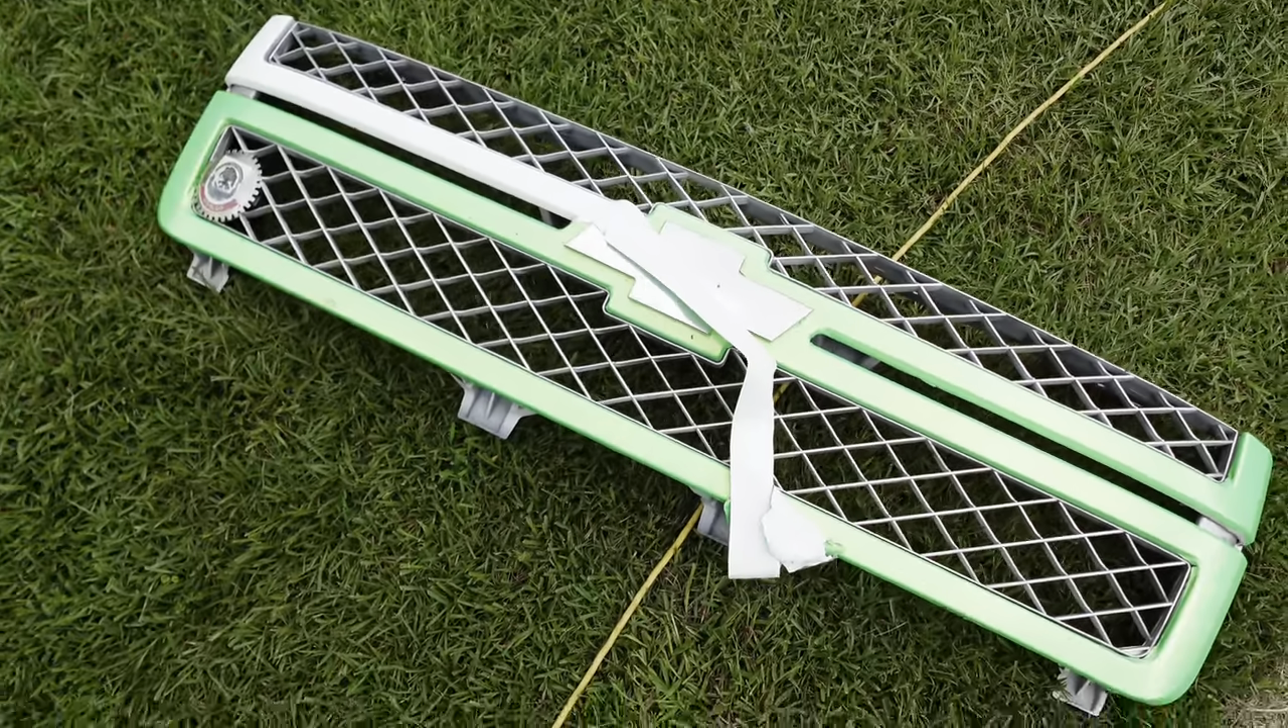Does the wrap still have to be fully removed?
Yes.